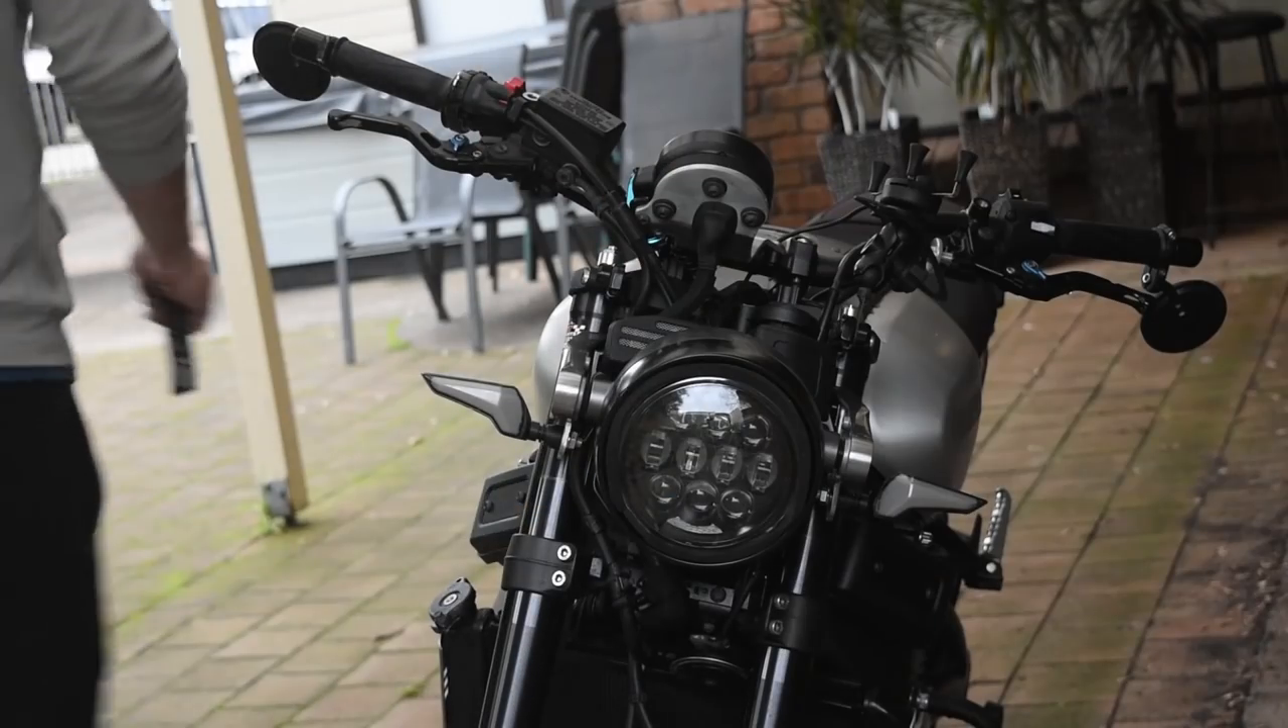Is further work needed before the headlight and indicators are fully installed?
No.